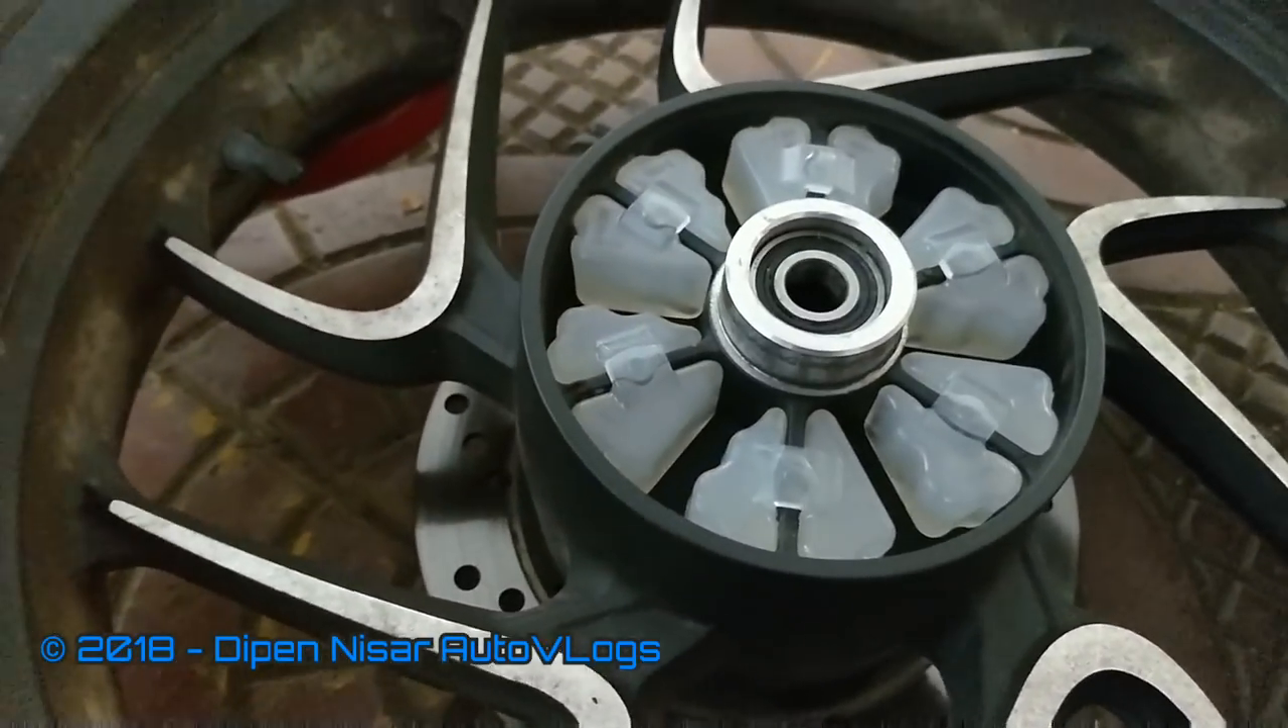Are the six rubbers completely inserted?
Yes.